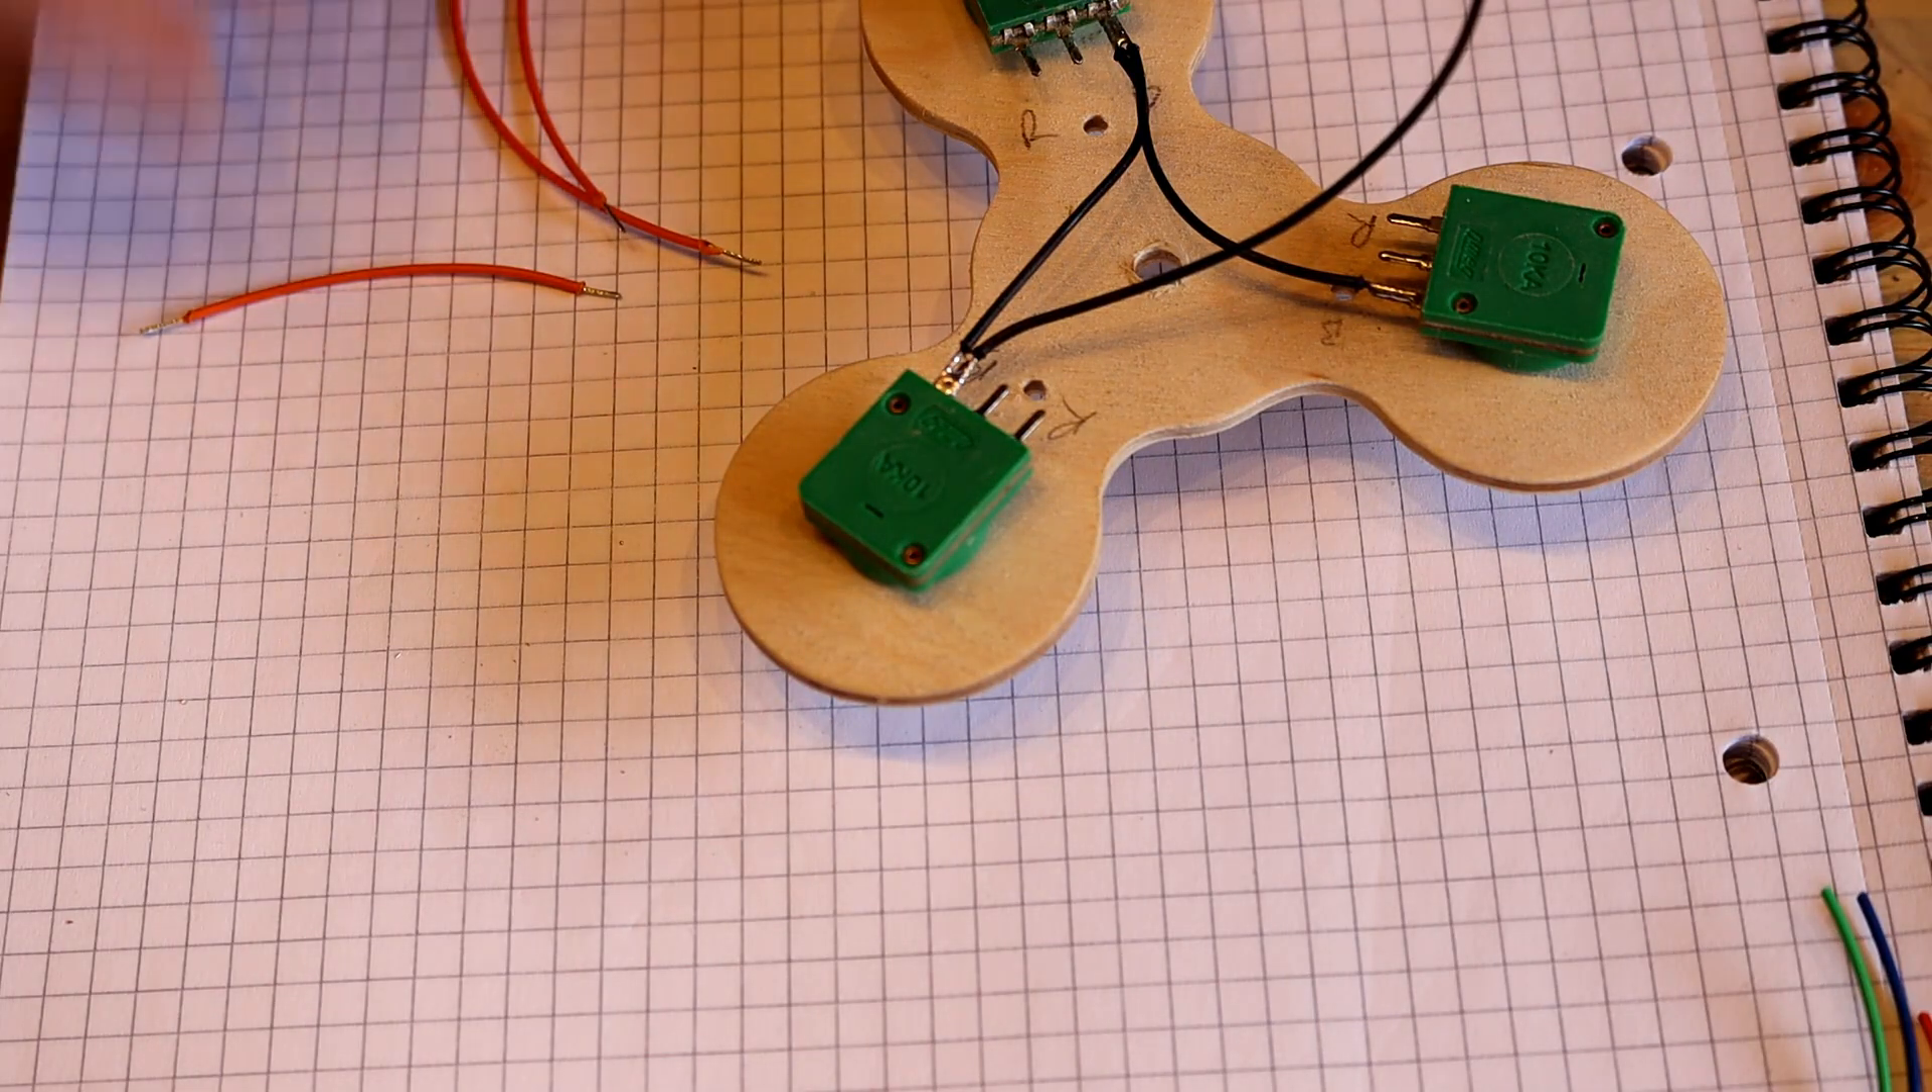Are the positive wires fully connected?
No.